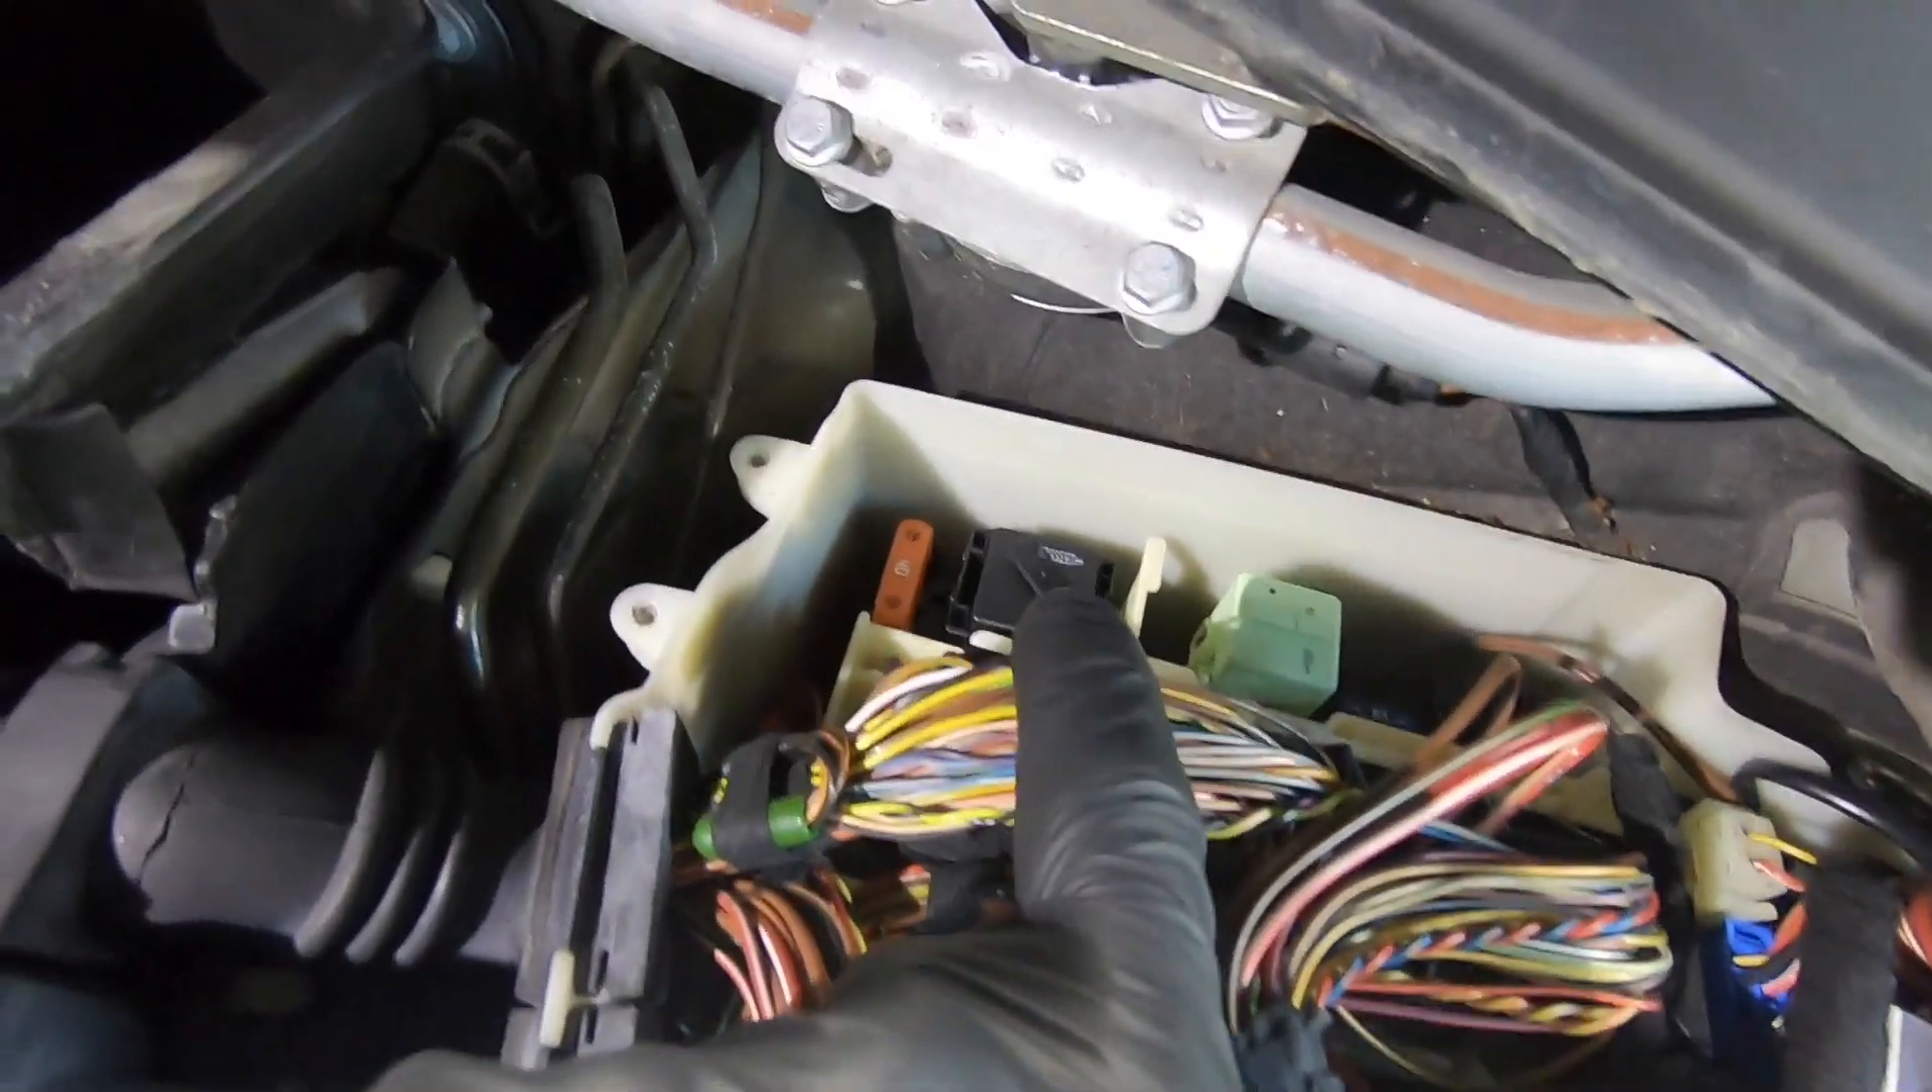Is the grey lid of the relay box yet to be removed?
No.